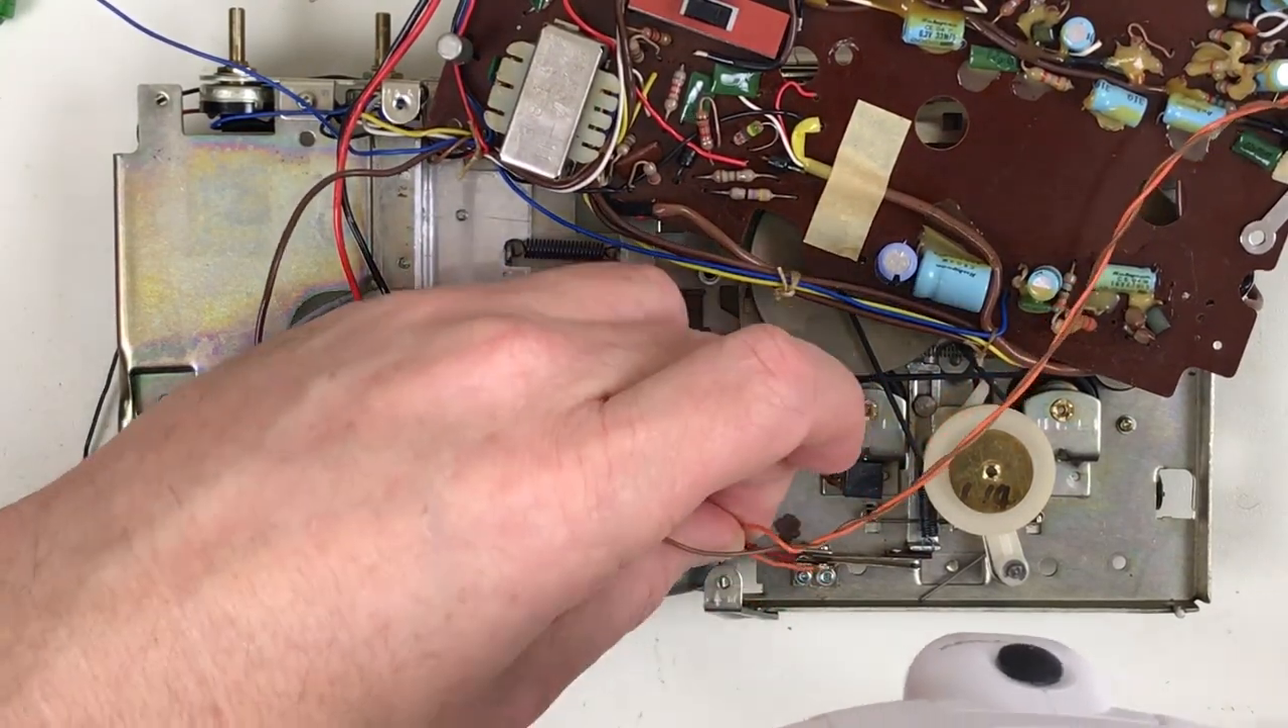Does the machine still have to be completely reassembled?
Yes.